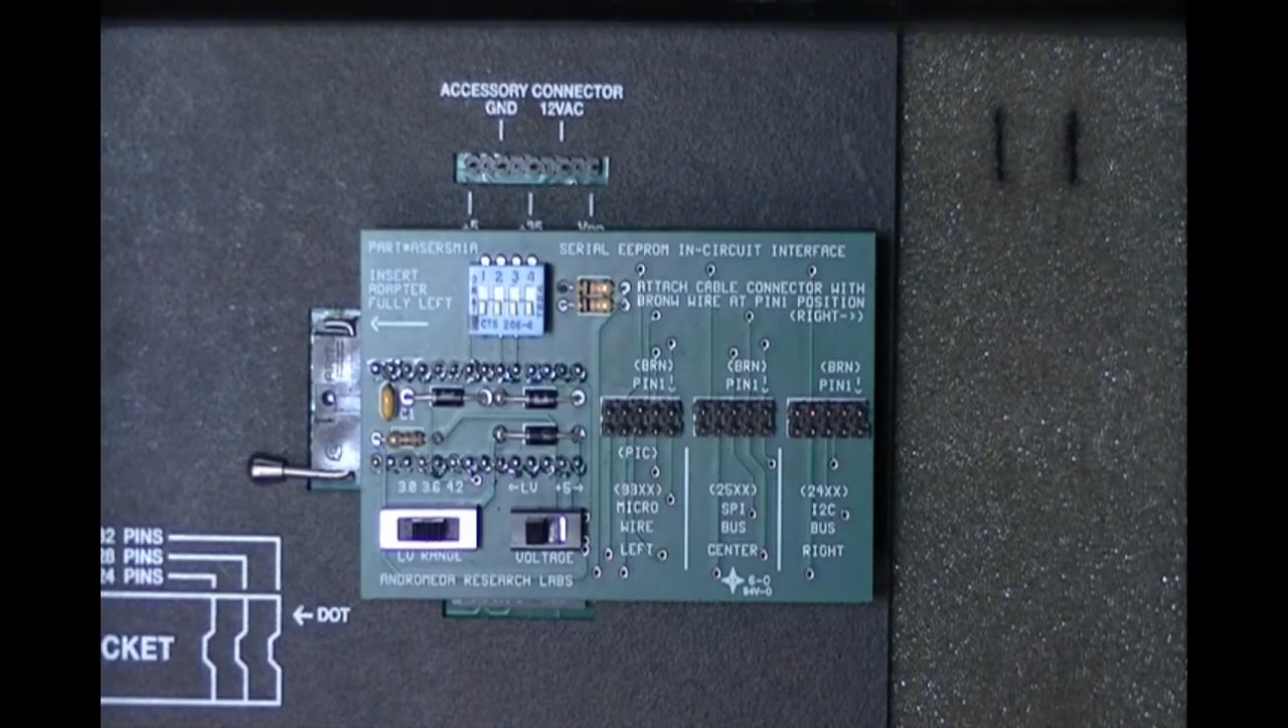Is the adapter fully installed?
Yes.